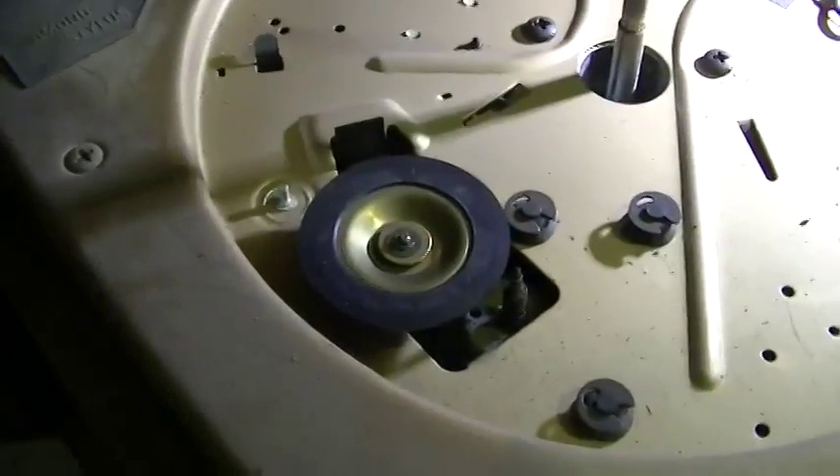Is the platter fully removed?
Yes.